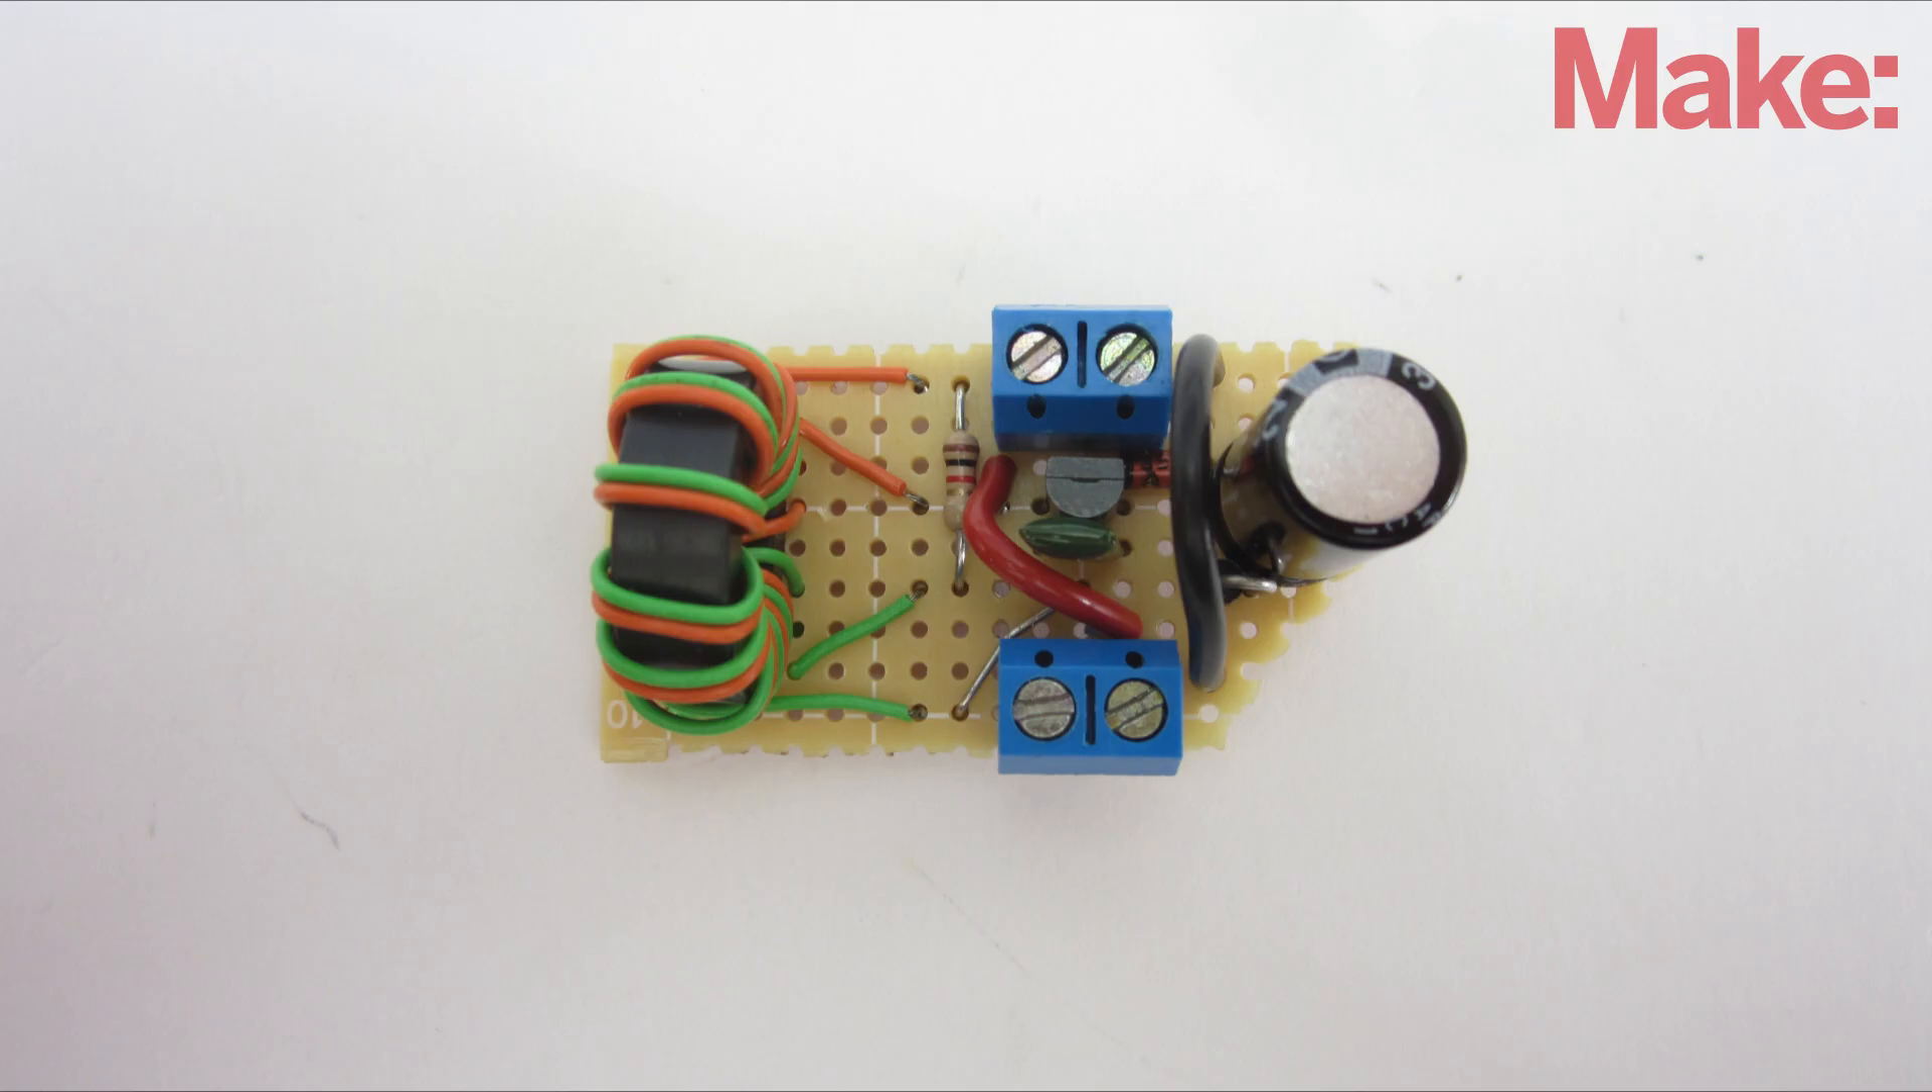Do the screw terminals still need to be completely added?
No.